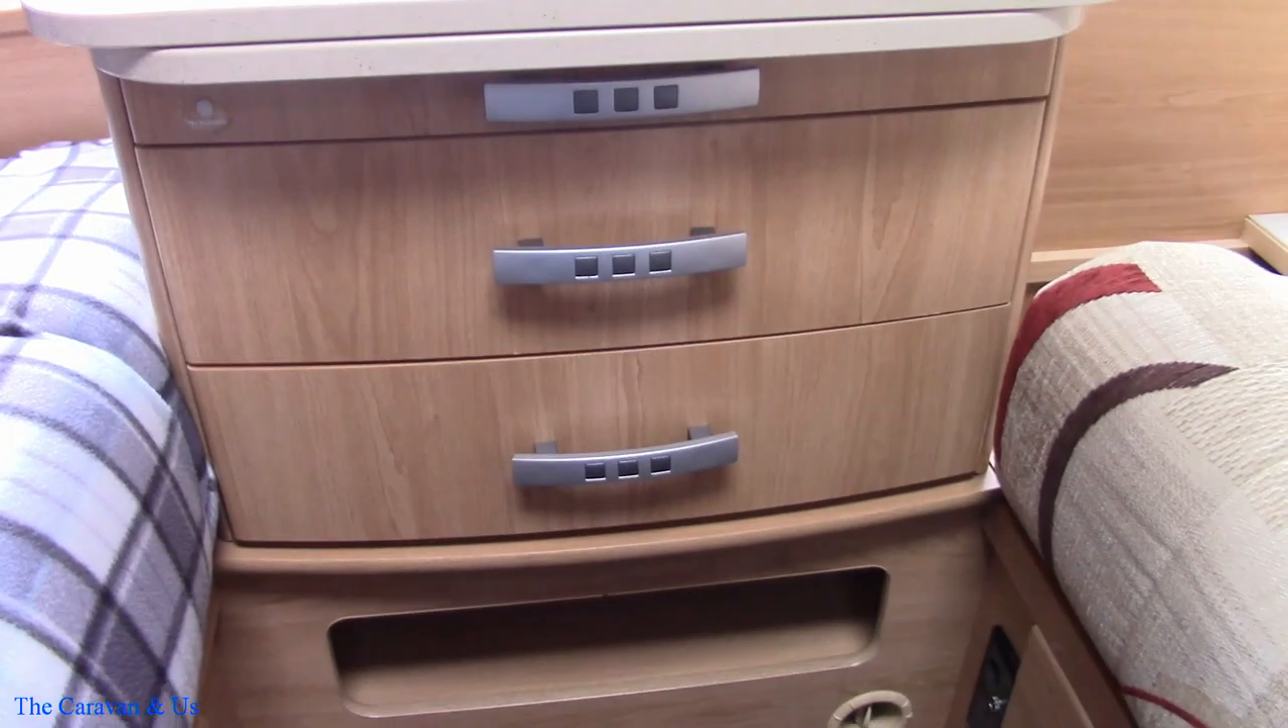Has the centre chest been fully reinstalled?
Yes.